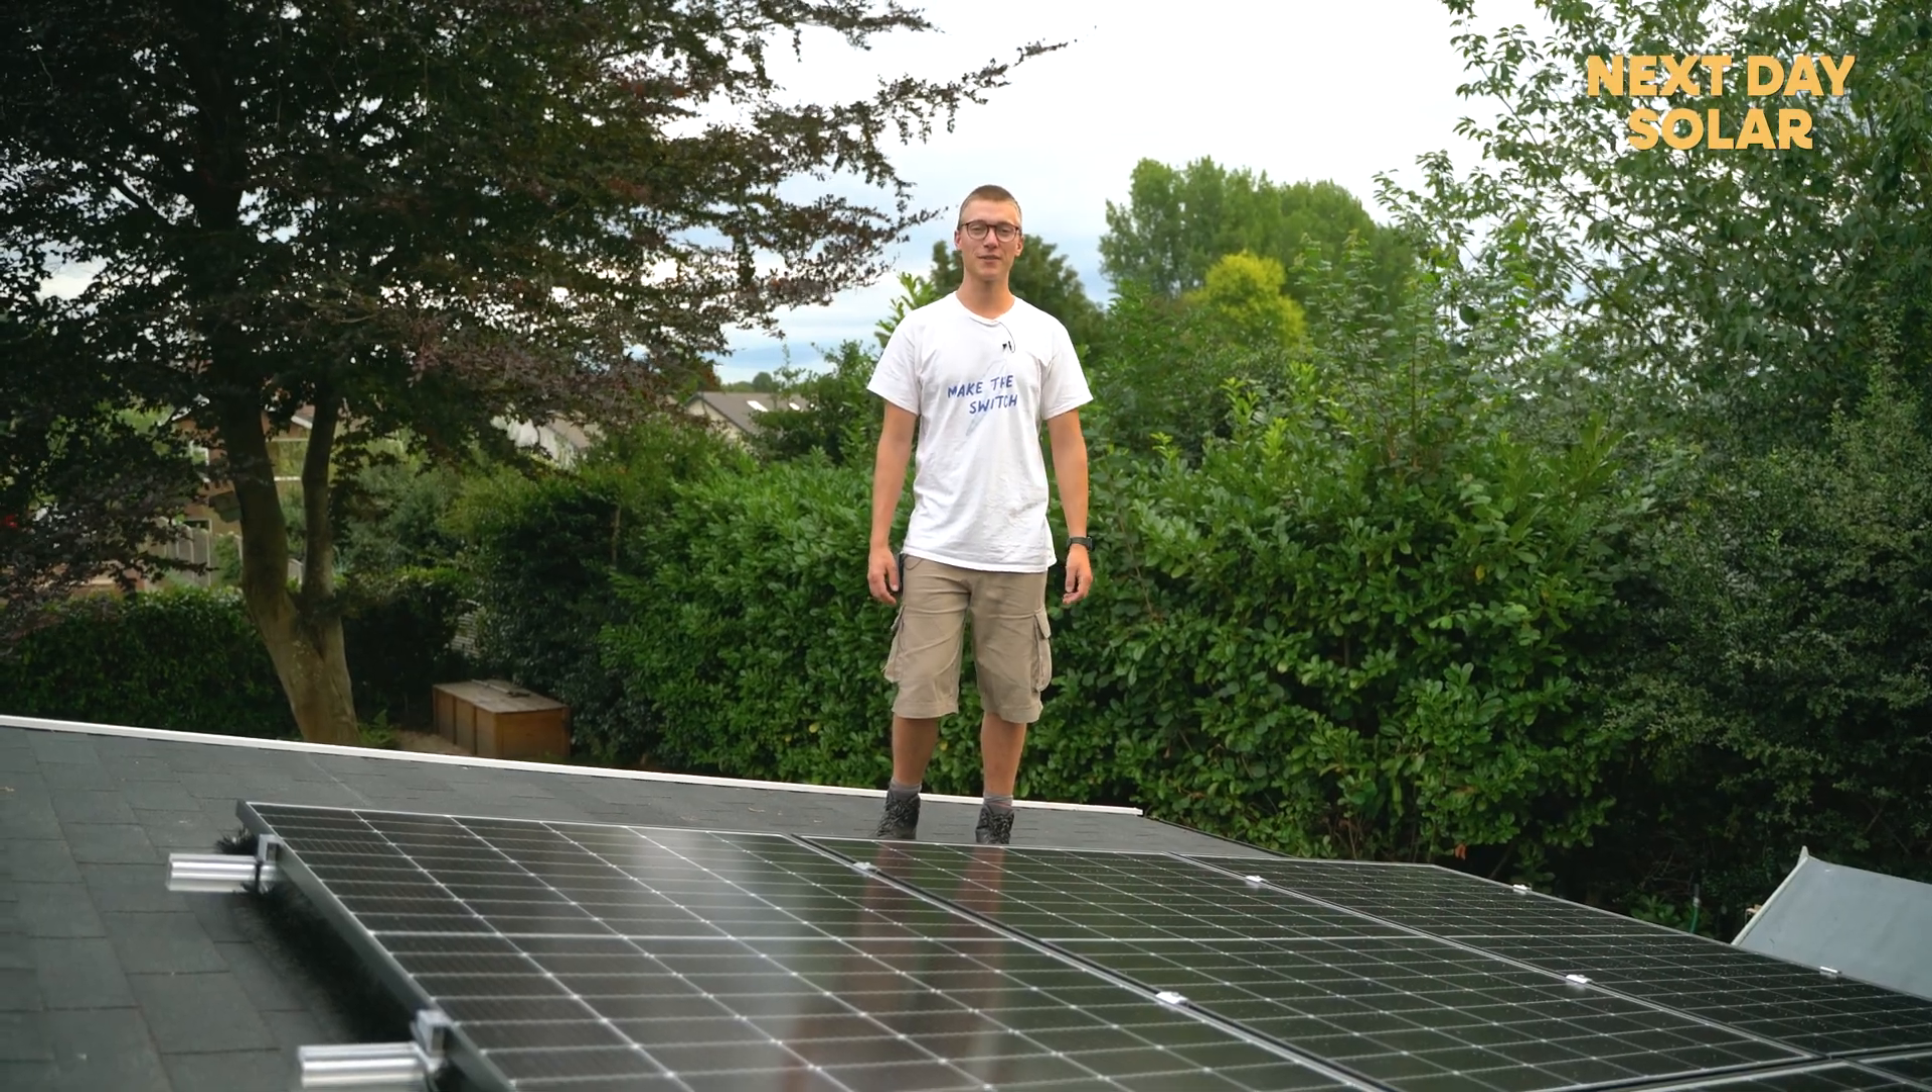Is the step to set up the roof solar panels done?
Yes.